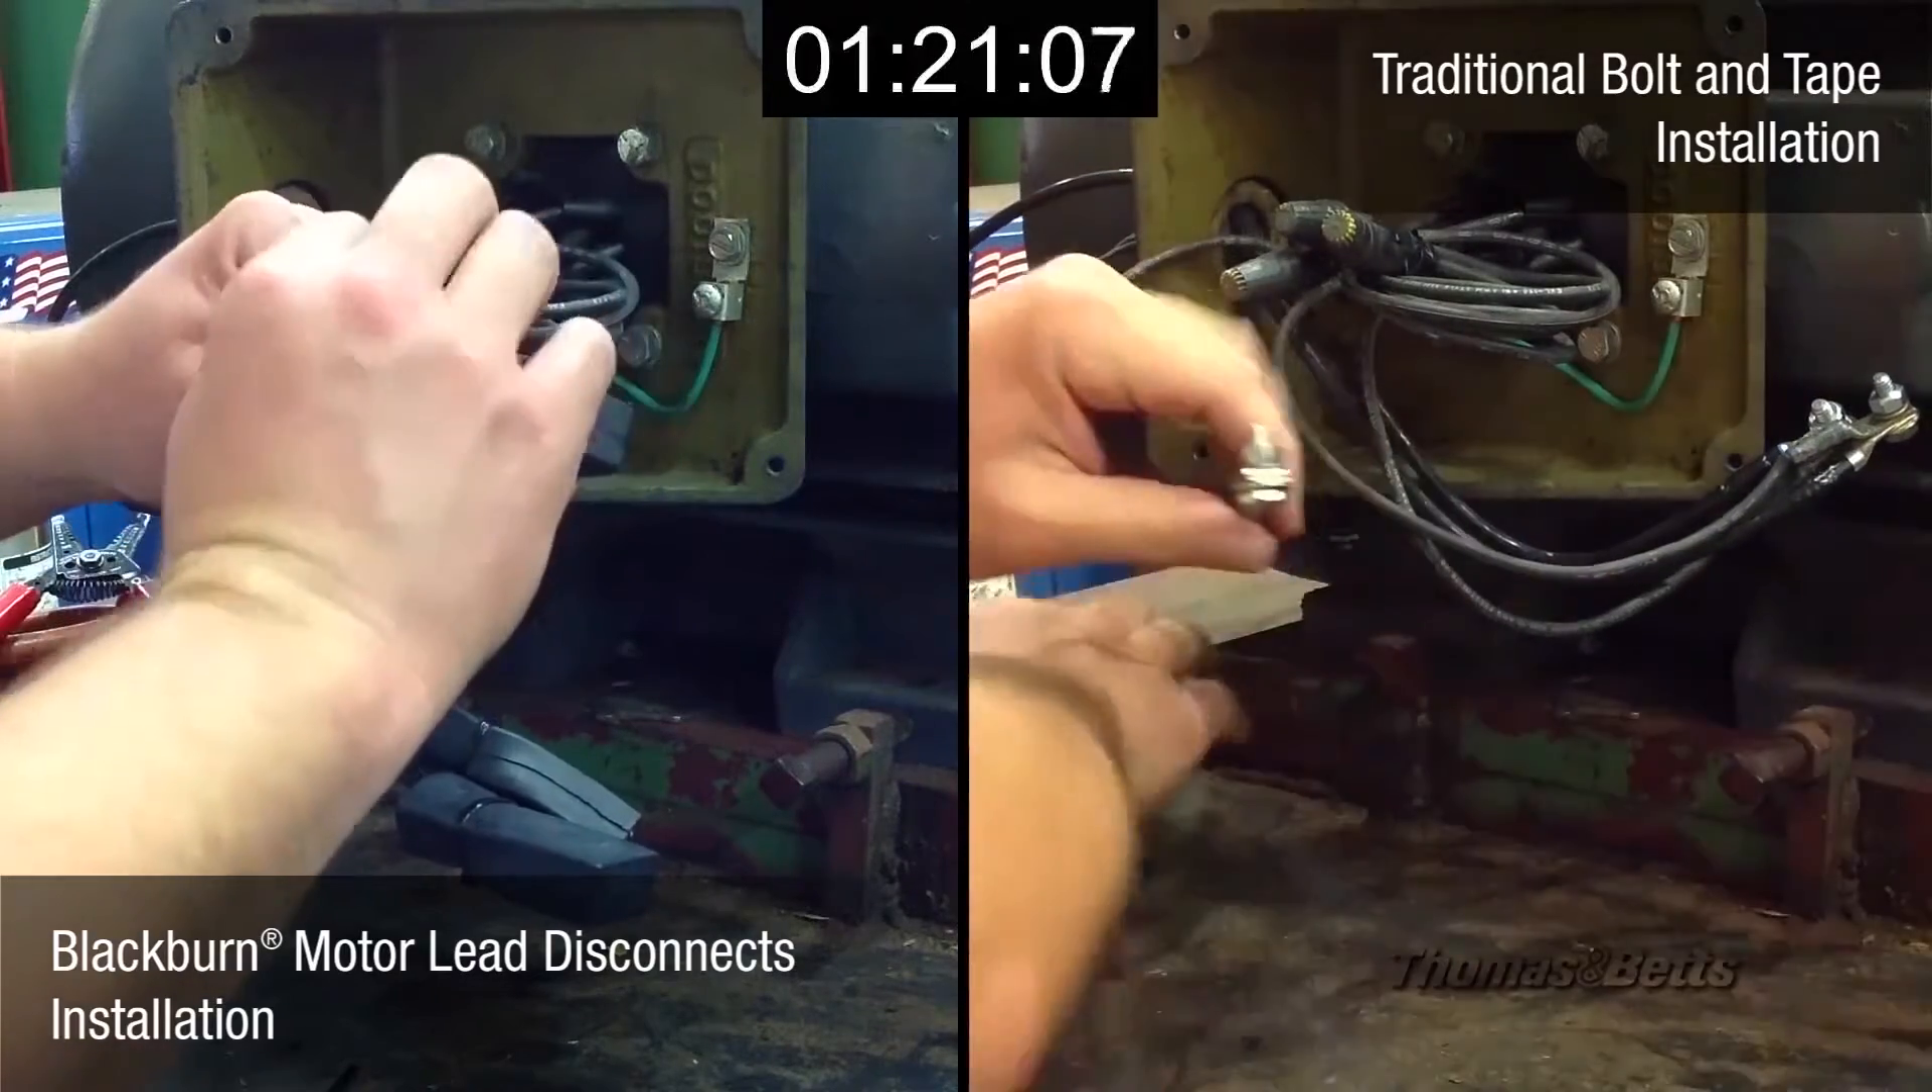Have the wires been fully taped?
No.